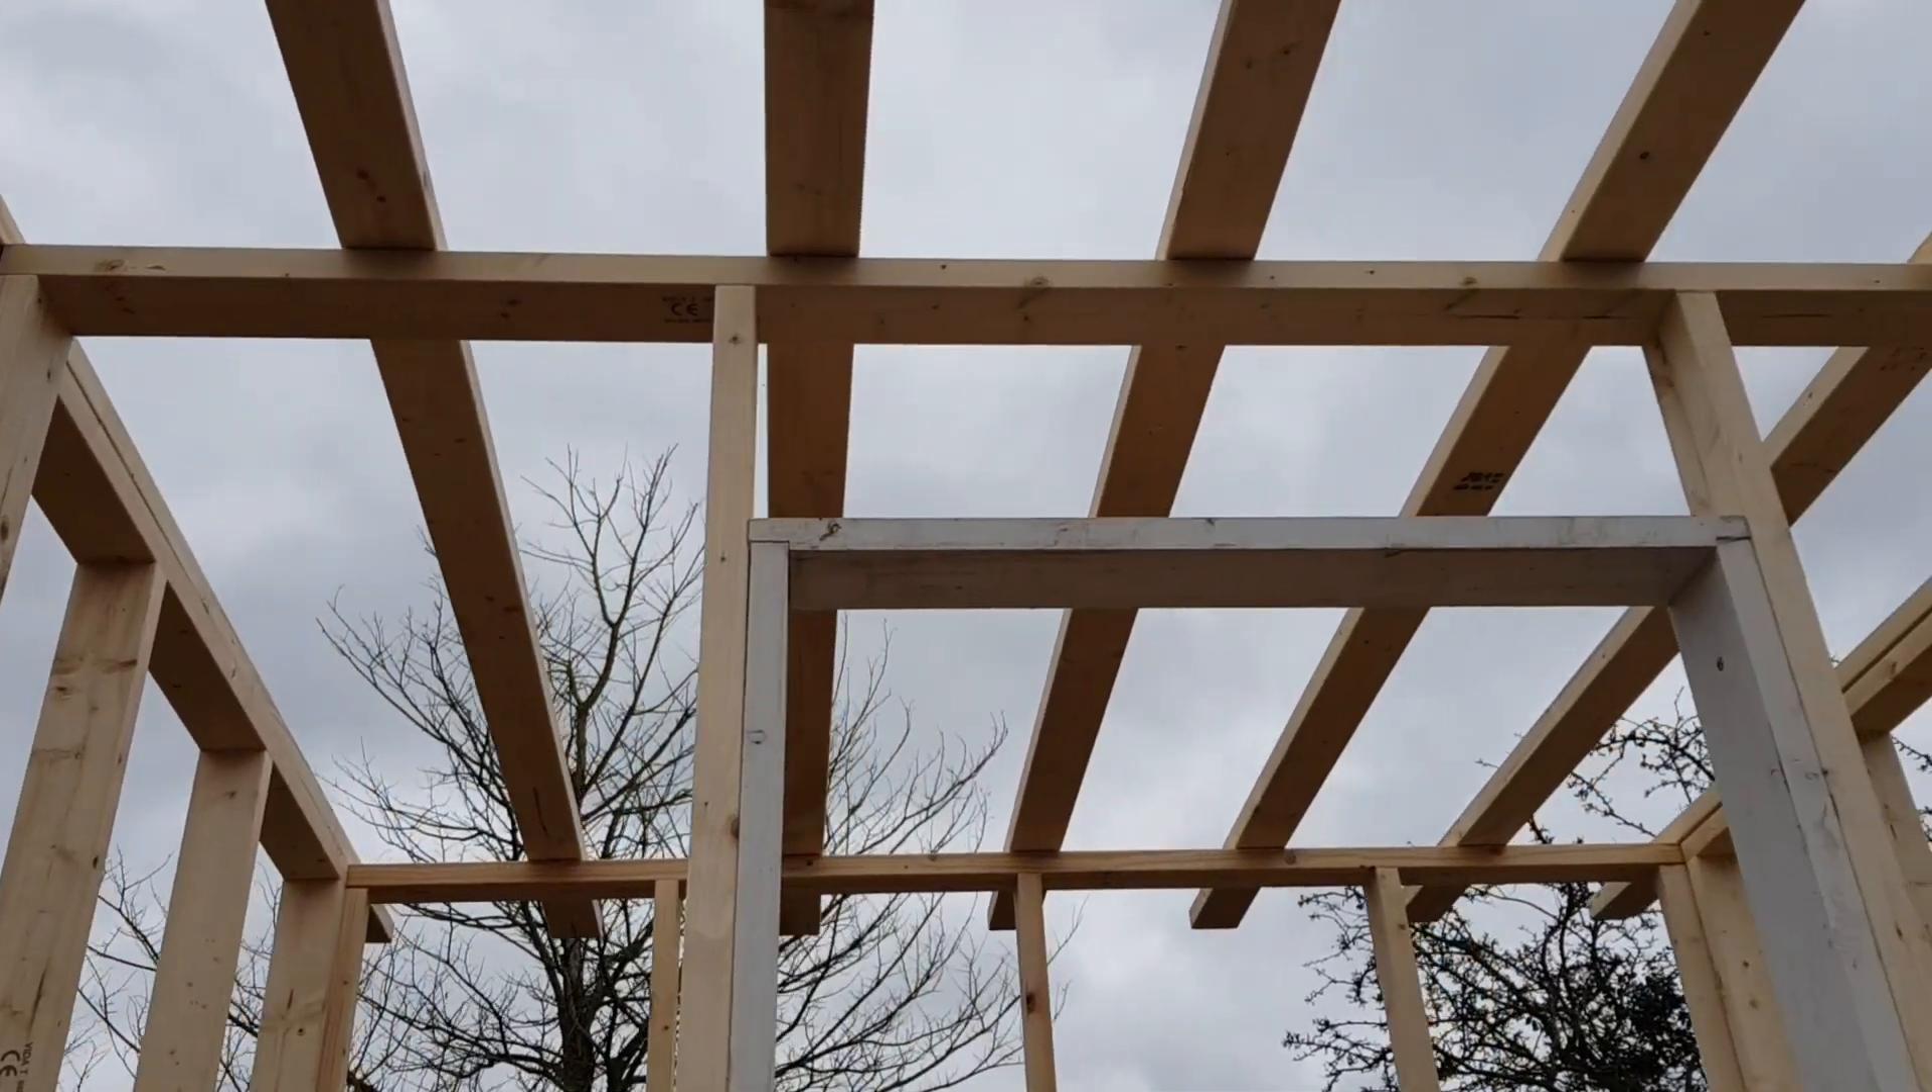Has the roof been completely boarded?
No.